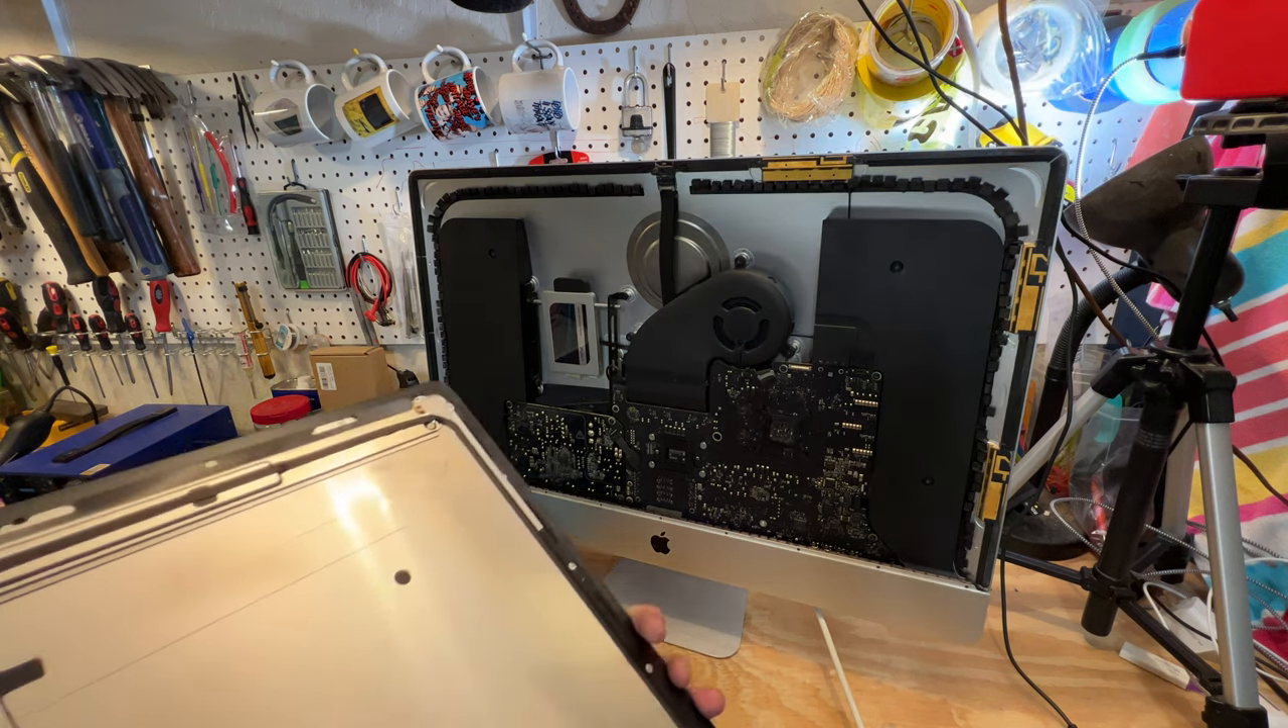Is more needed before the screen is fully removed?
No.